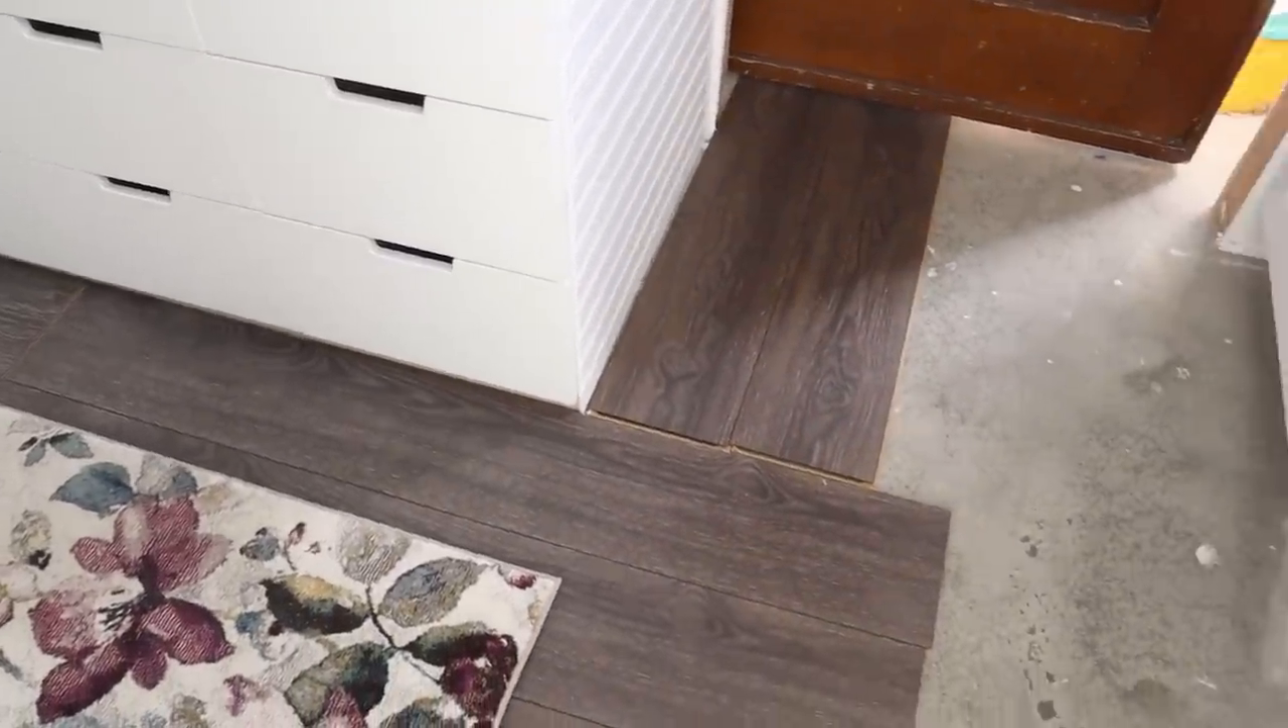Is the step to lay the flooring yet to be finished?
Yes.